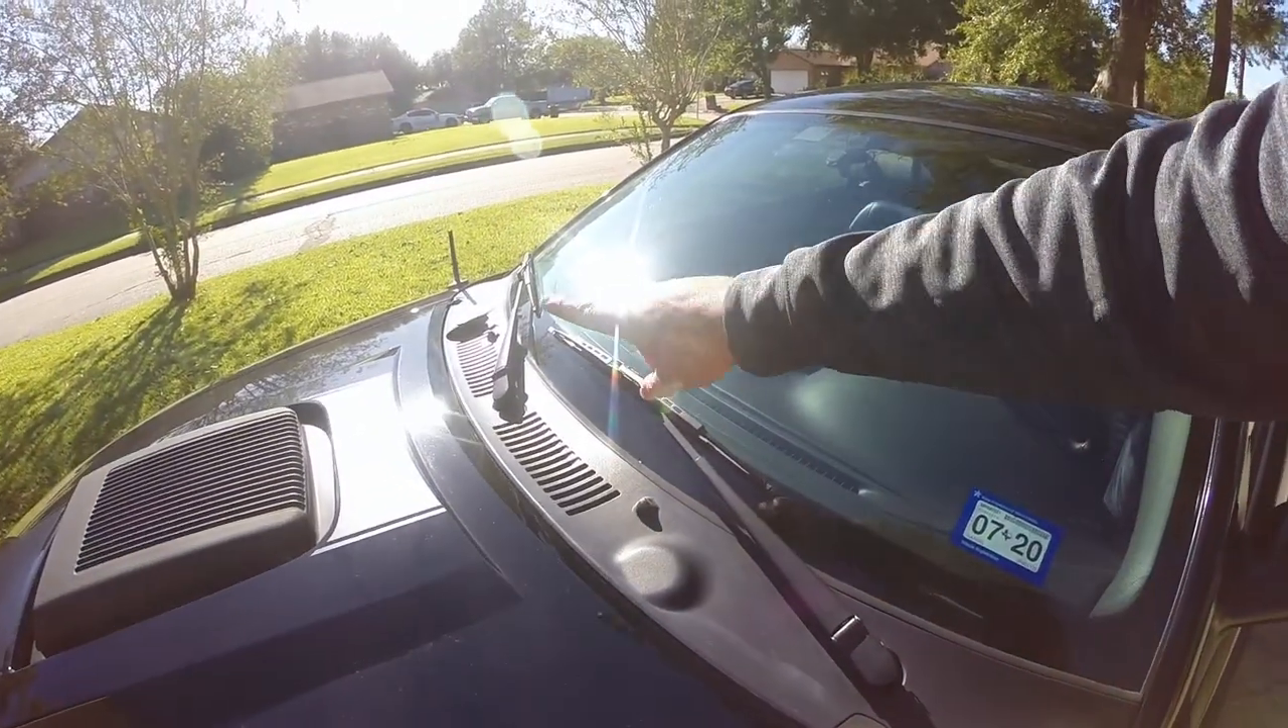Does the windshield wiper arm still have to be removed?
Yes.